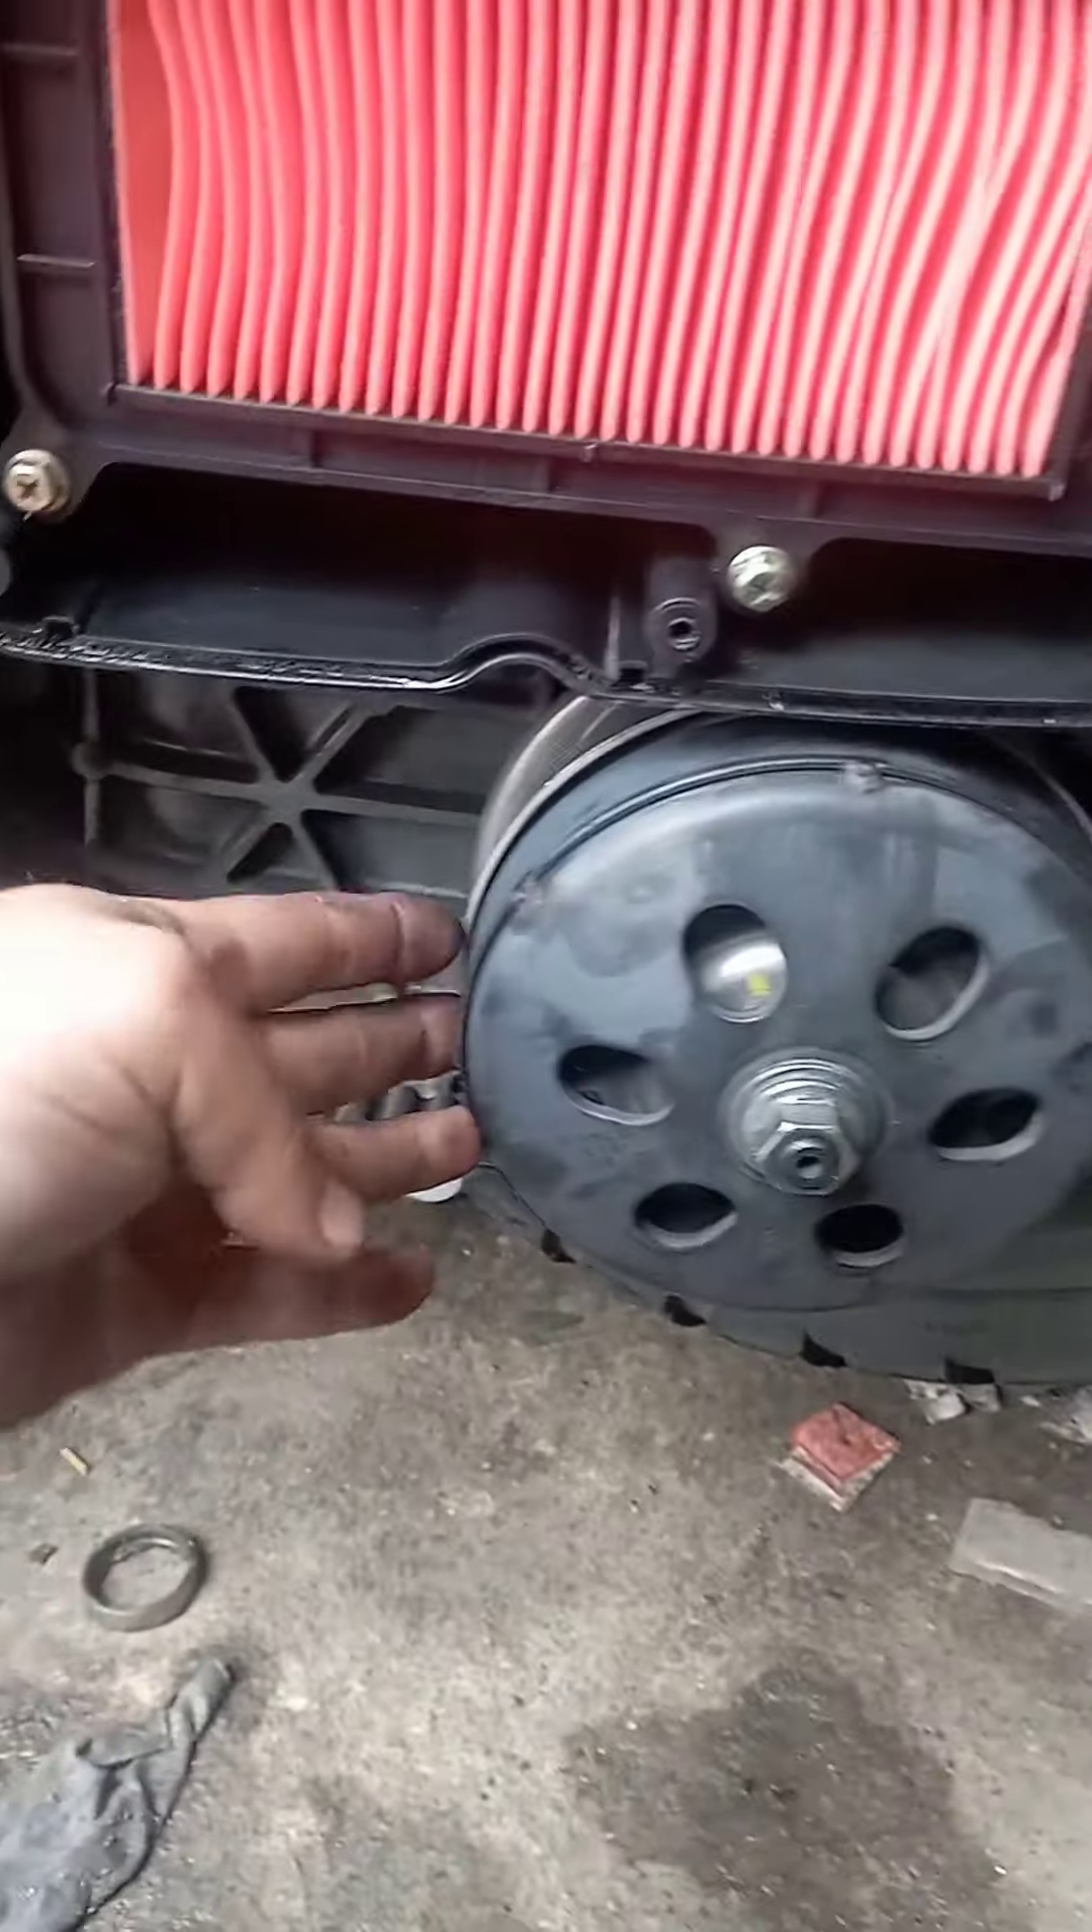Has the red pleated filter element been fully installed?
Yes.